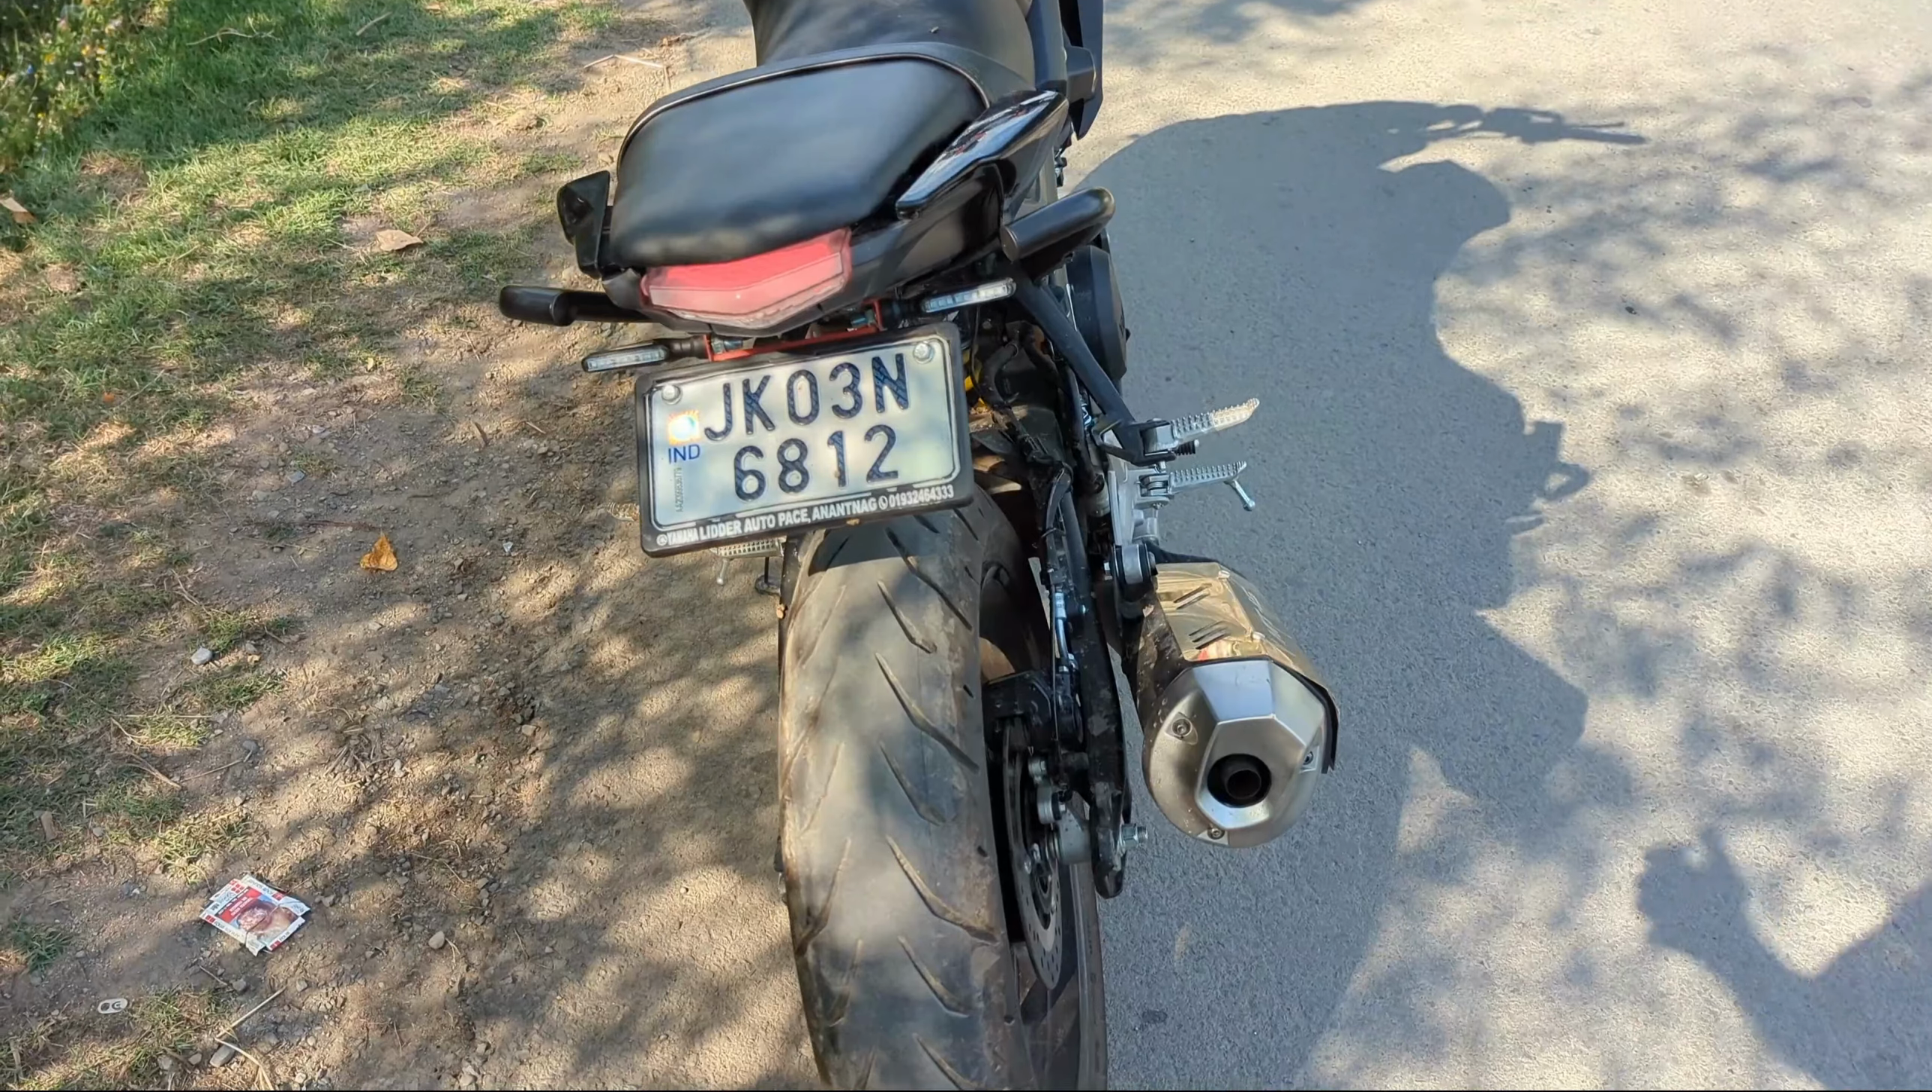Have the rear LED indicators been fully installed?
Yes.